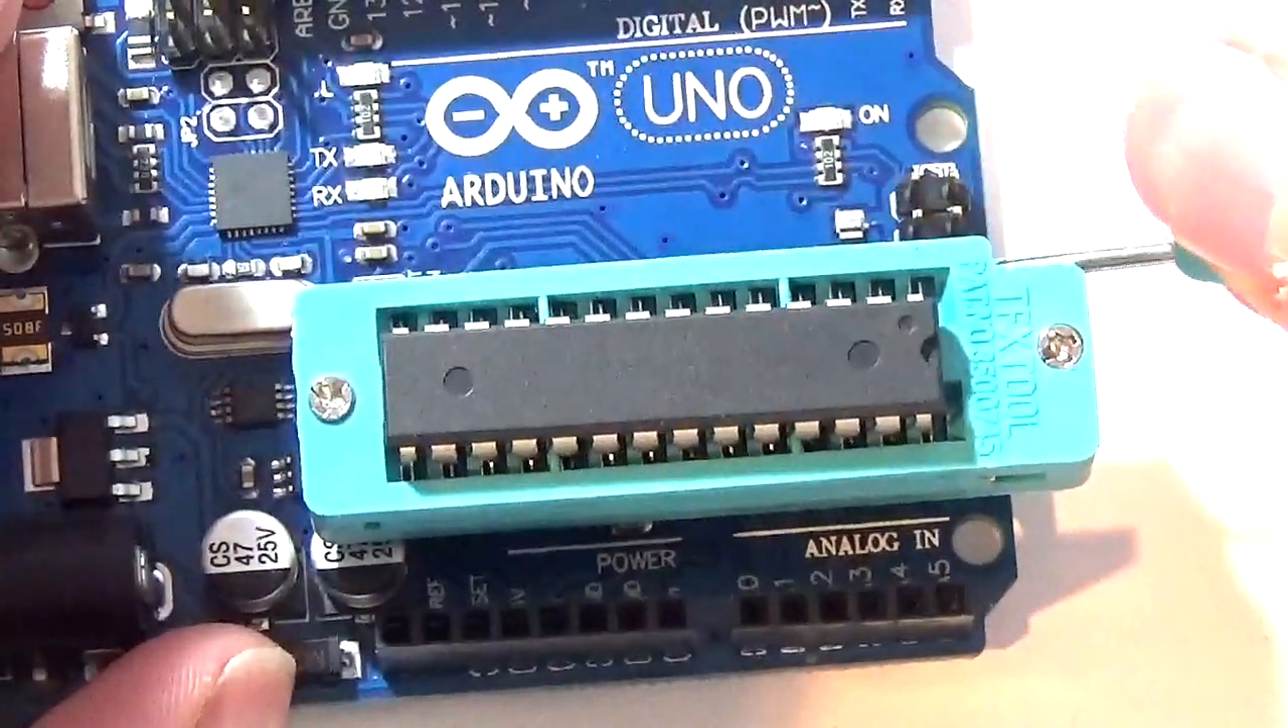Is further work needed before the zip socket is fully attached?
No.